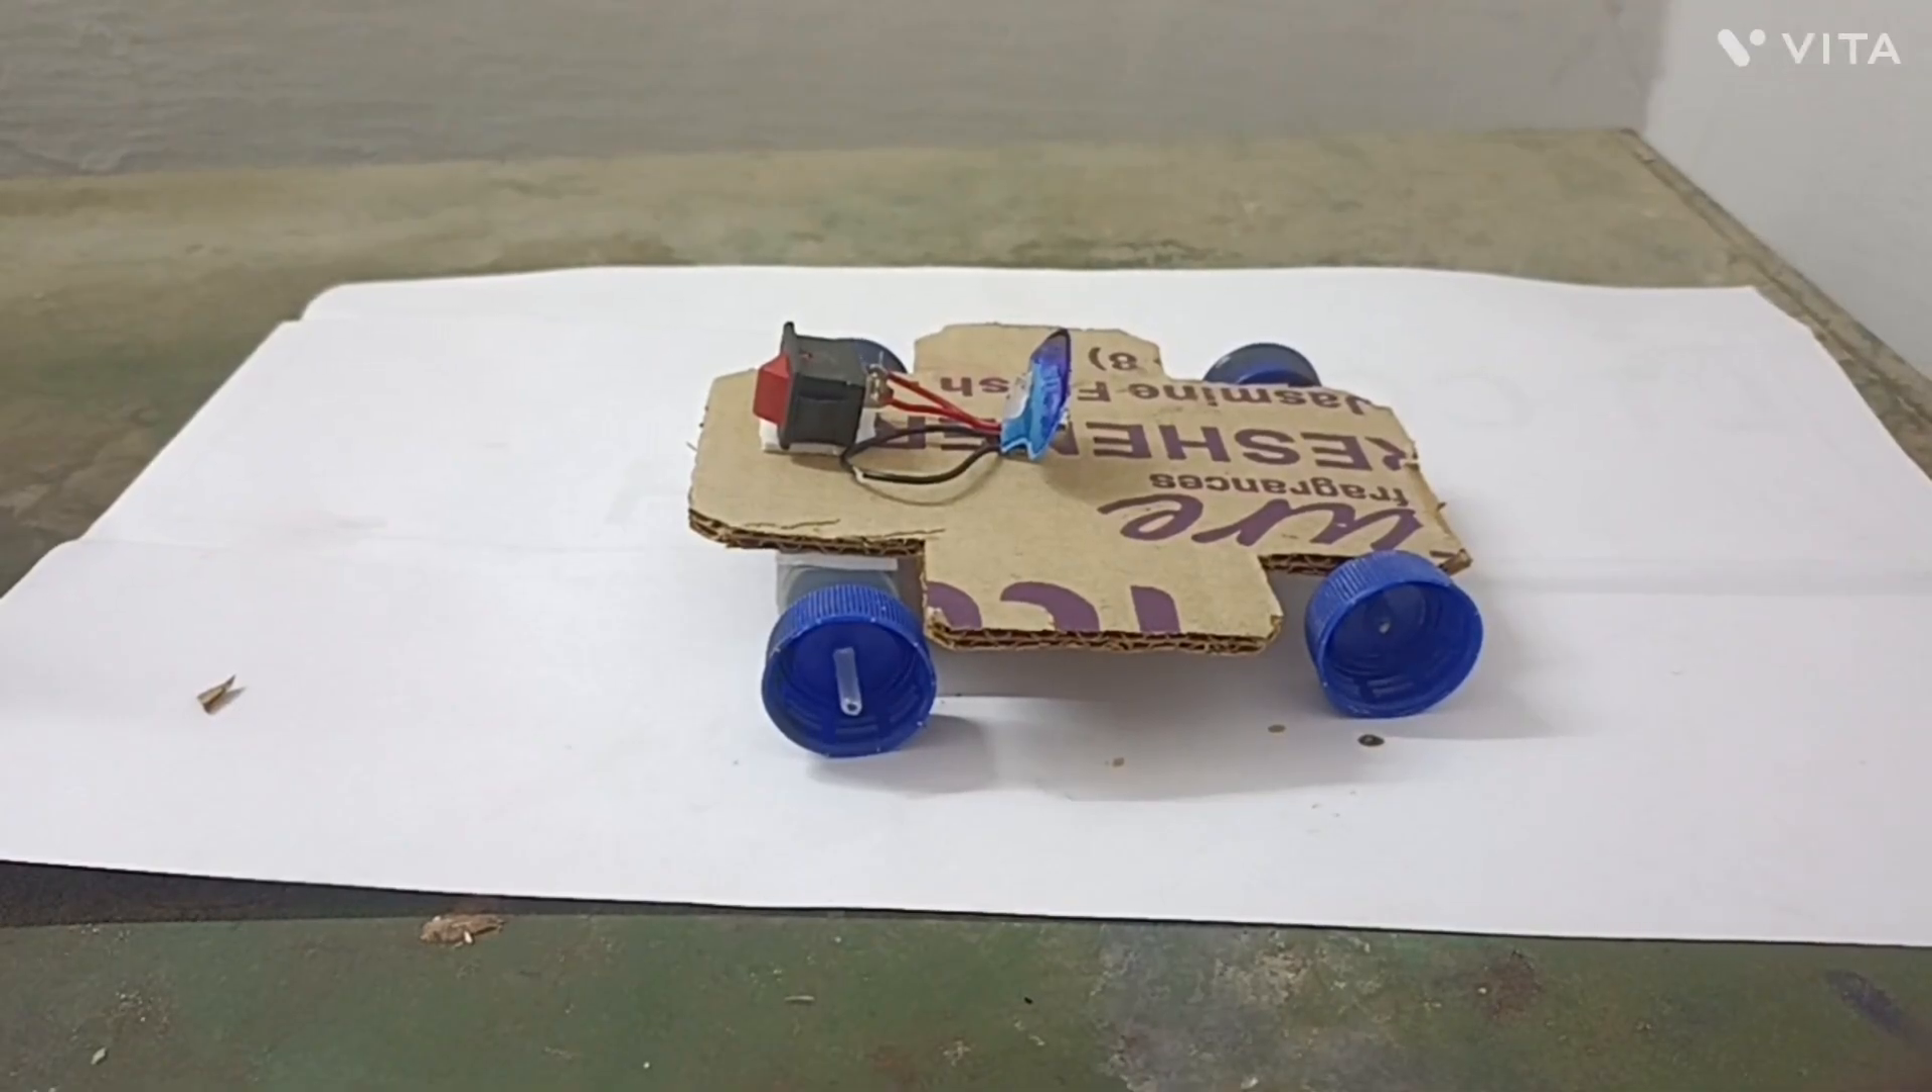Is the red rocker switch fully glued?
Yes.